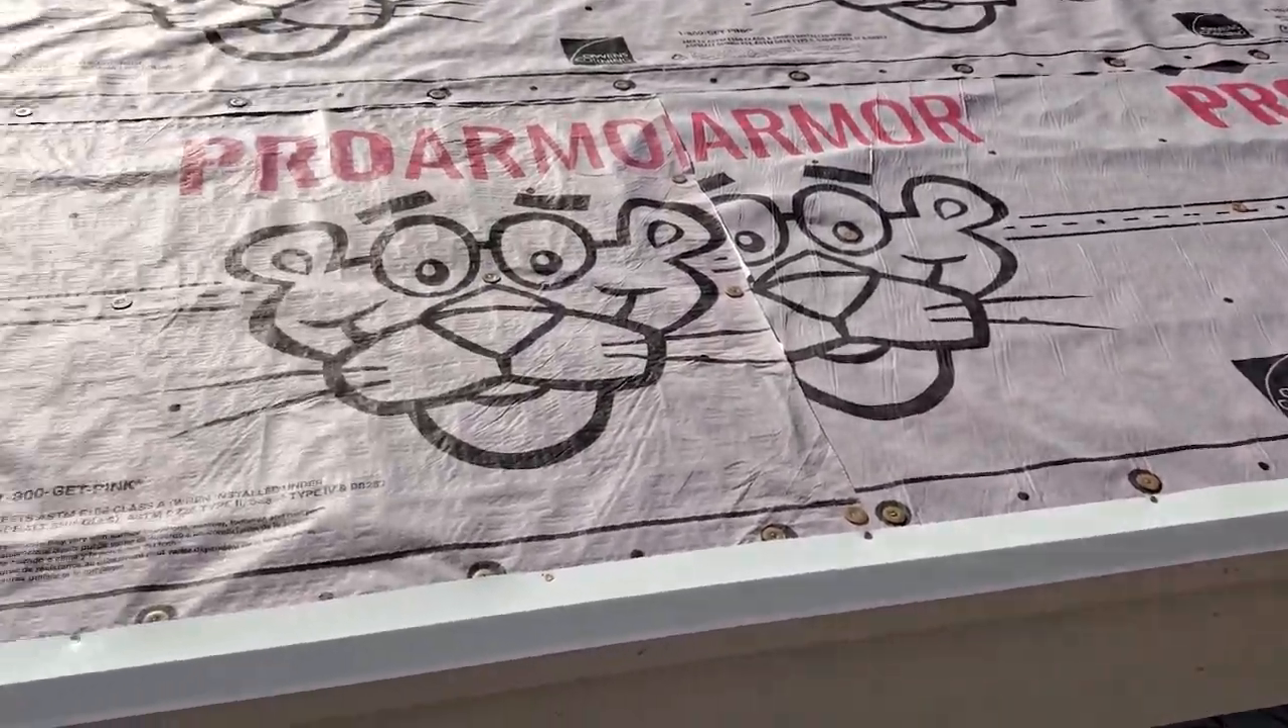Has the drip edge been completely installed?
Yes.